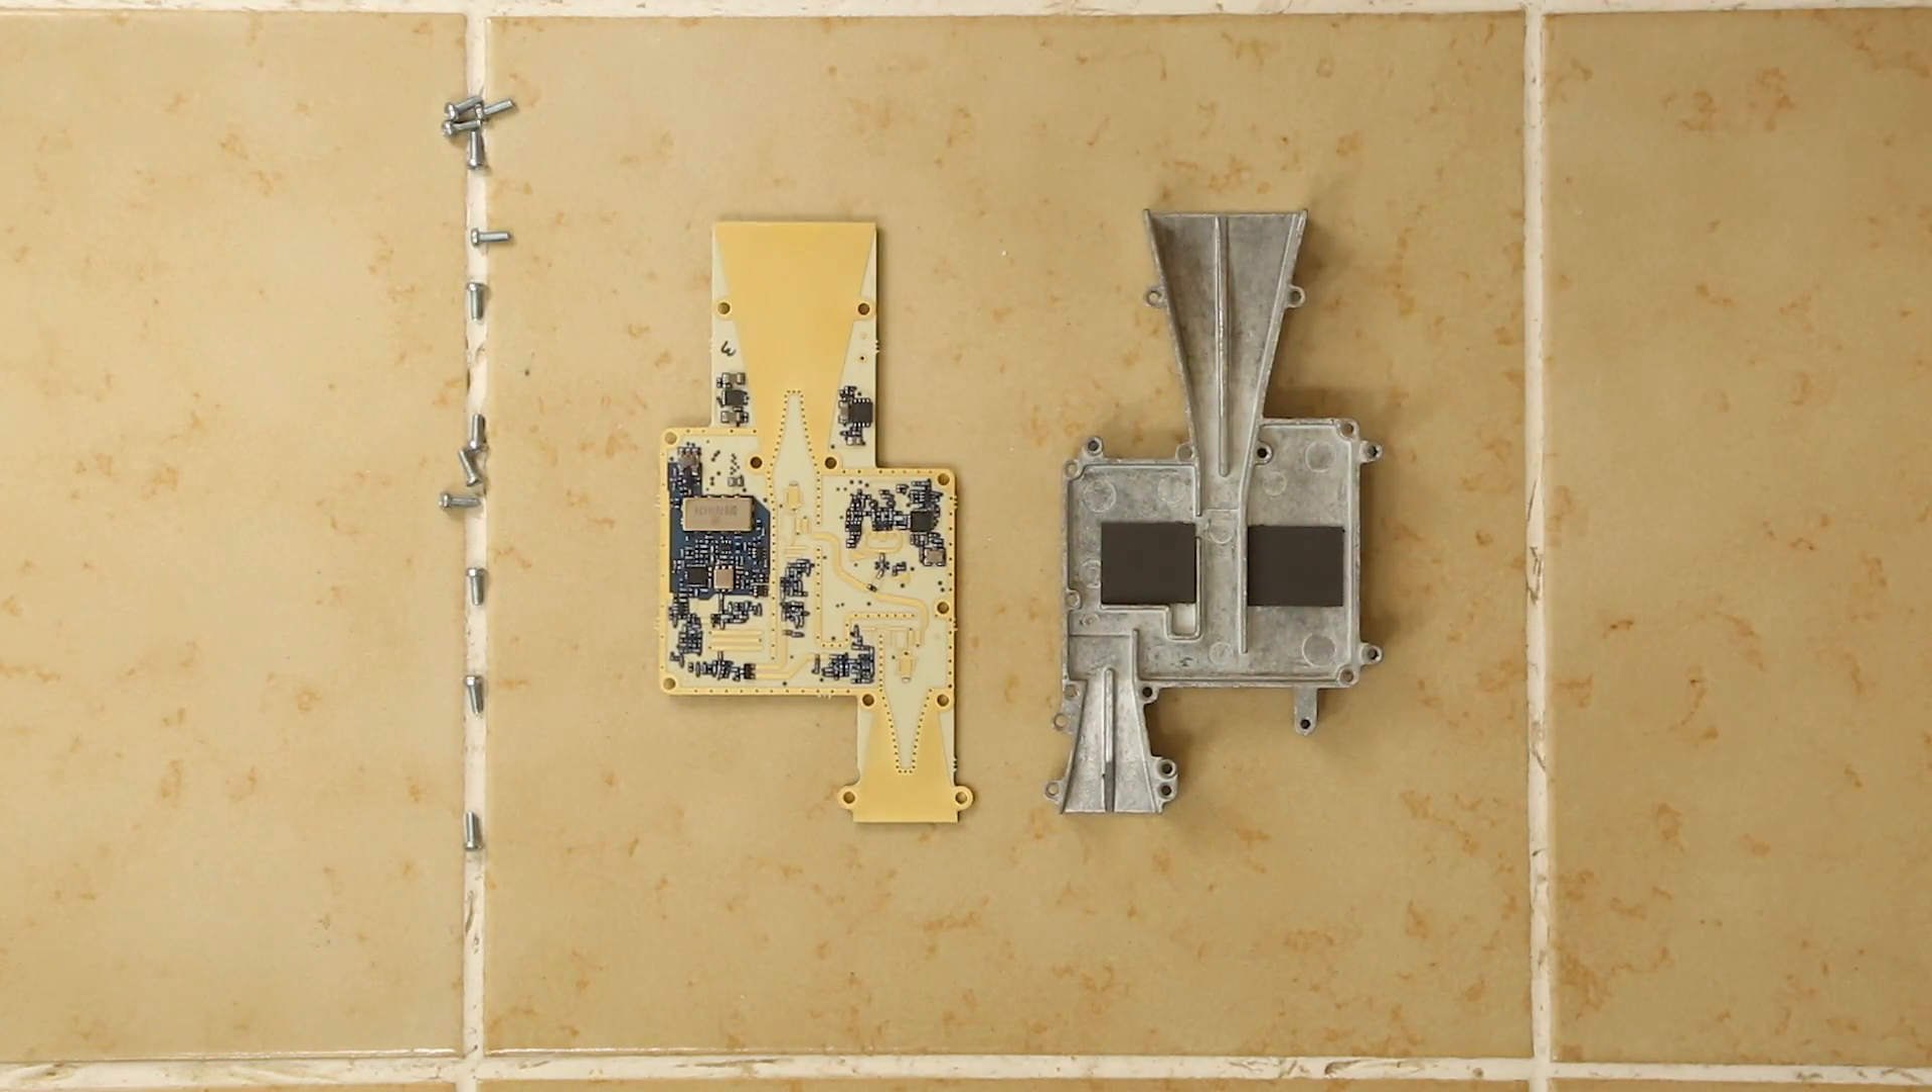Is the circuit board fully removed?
Yes.